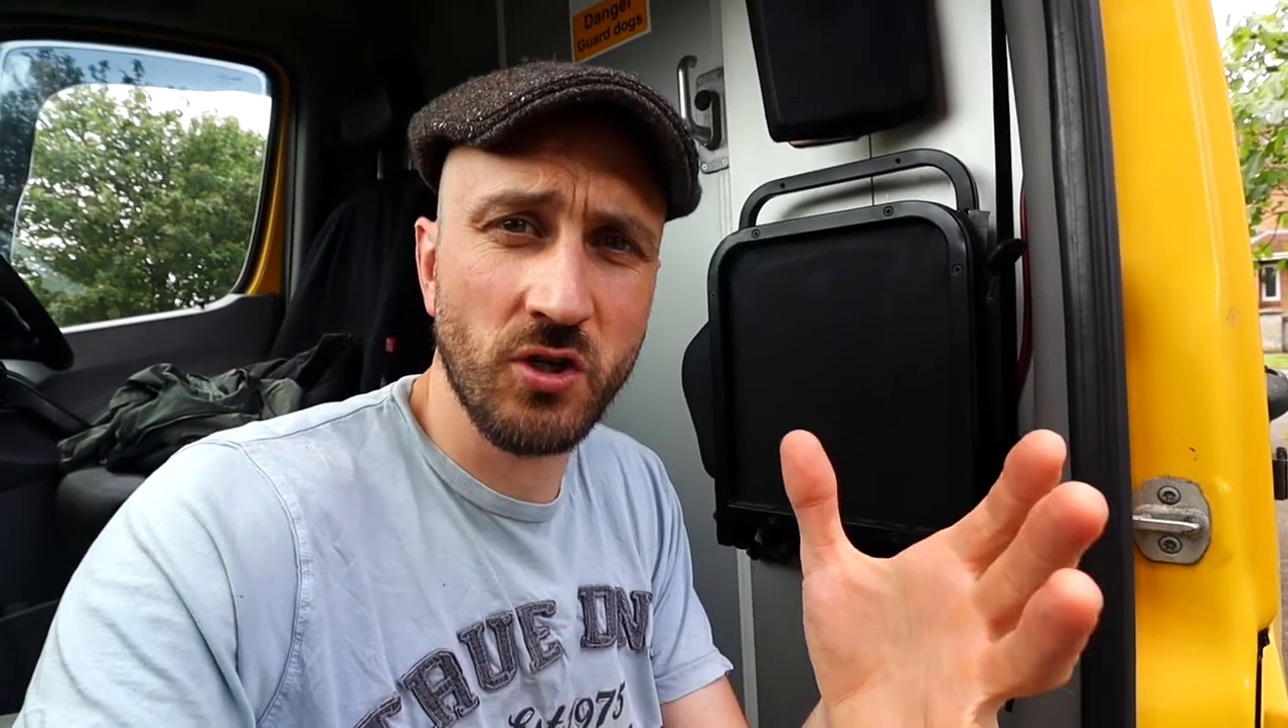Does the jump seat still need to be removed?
Yes.